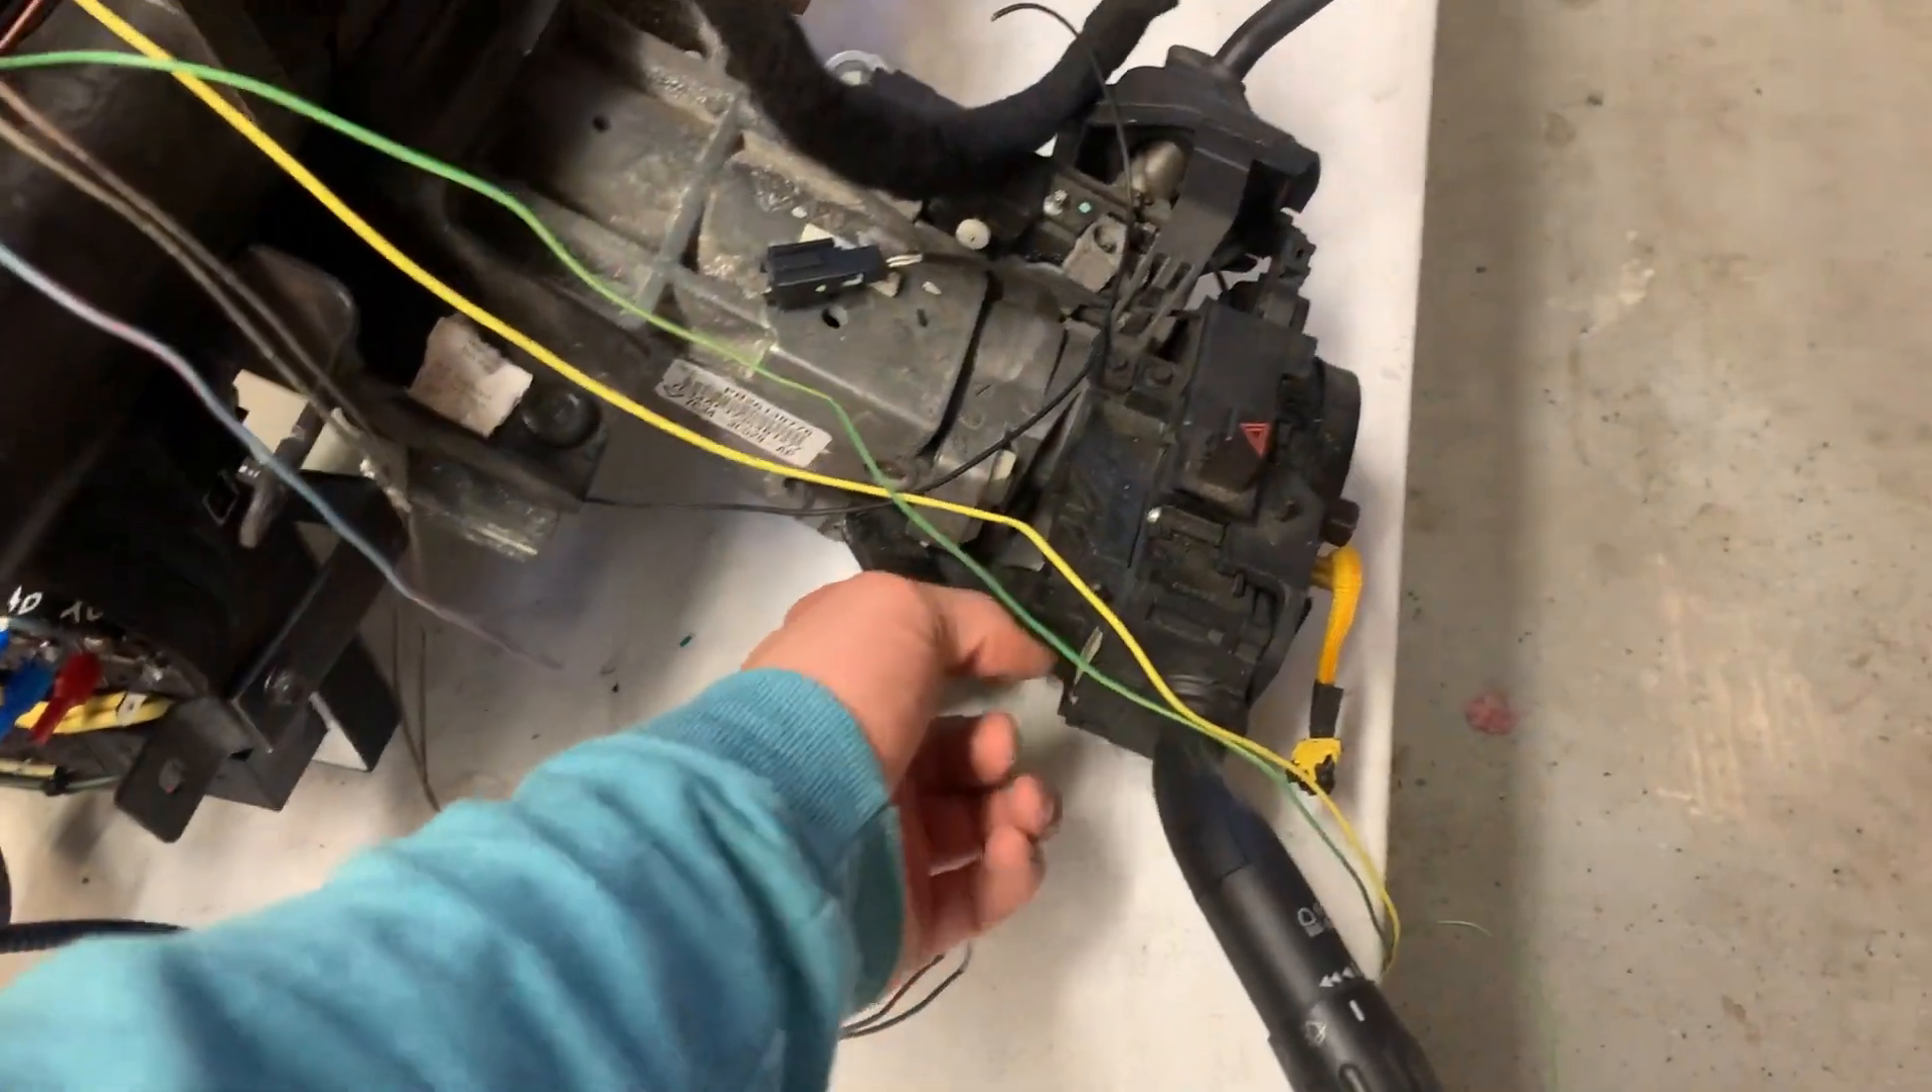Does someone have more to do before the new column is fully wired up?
Yes.